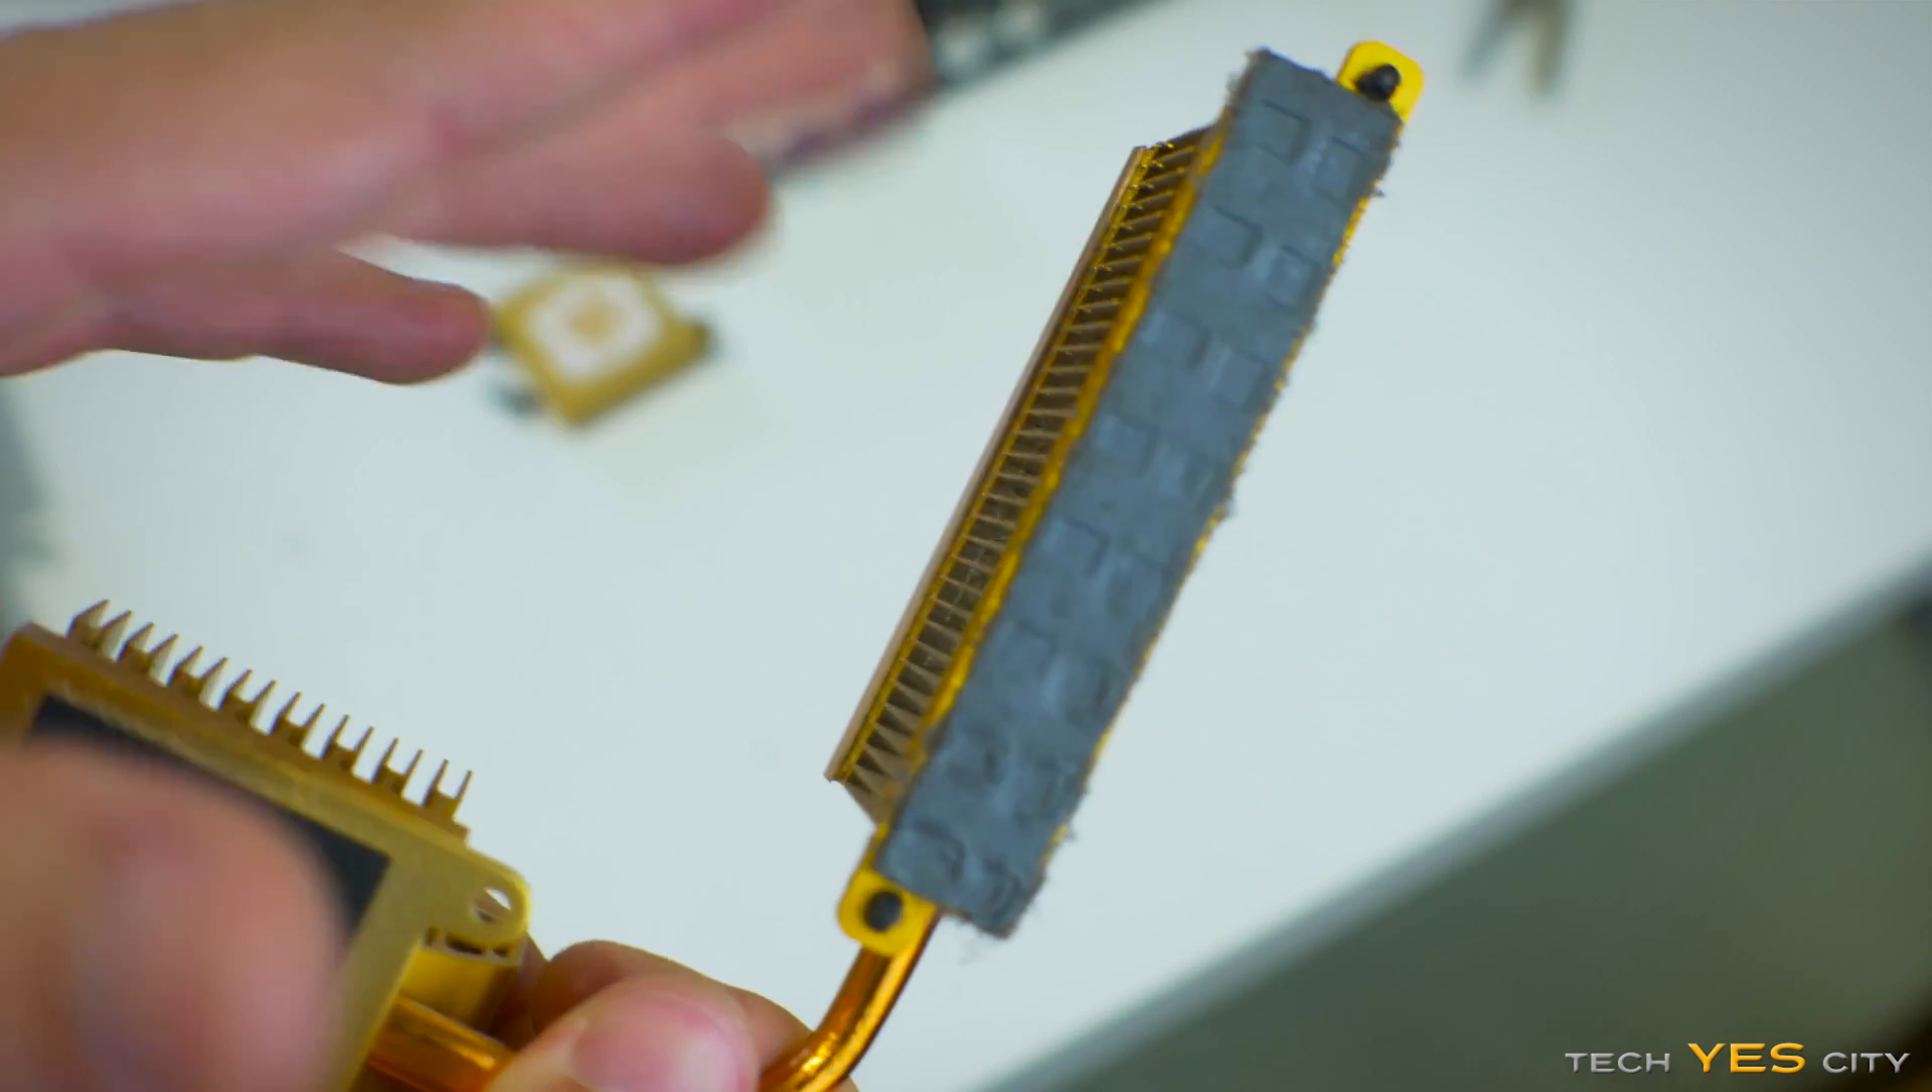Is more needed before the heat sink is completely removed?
No.